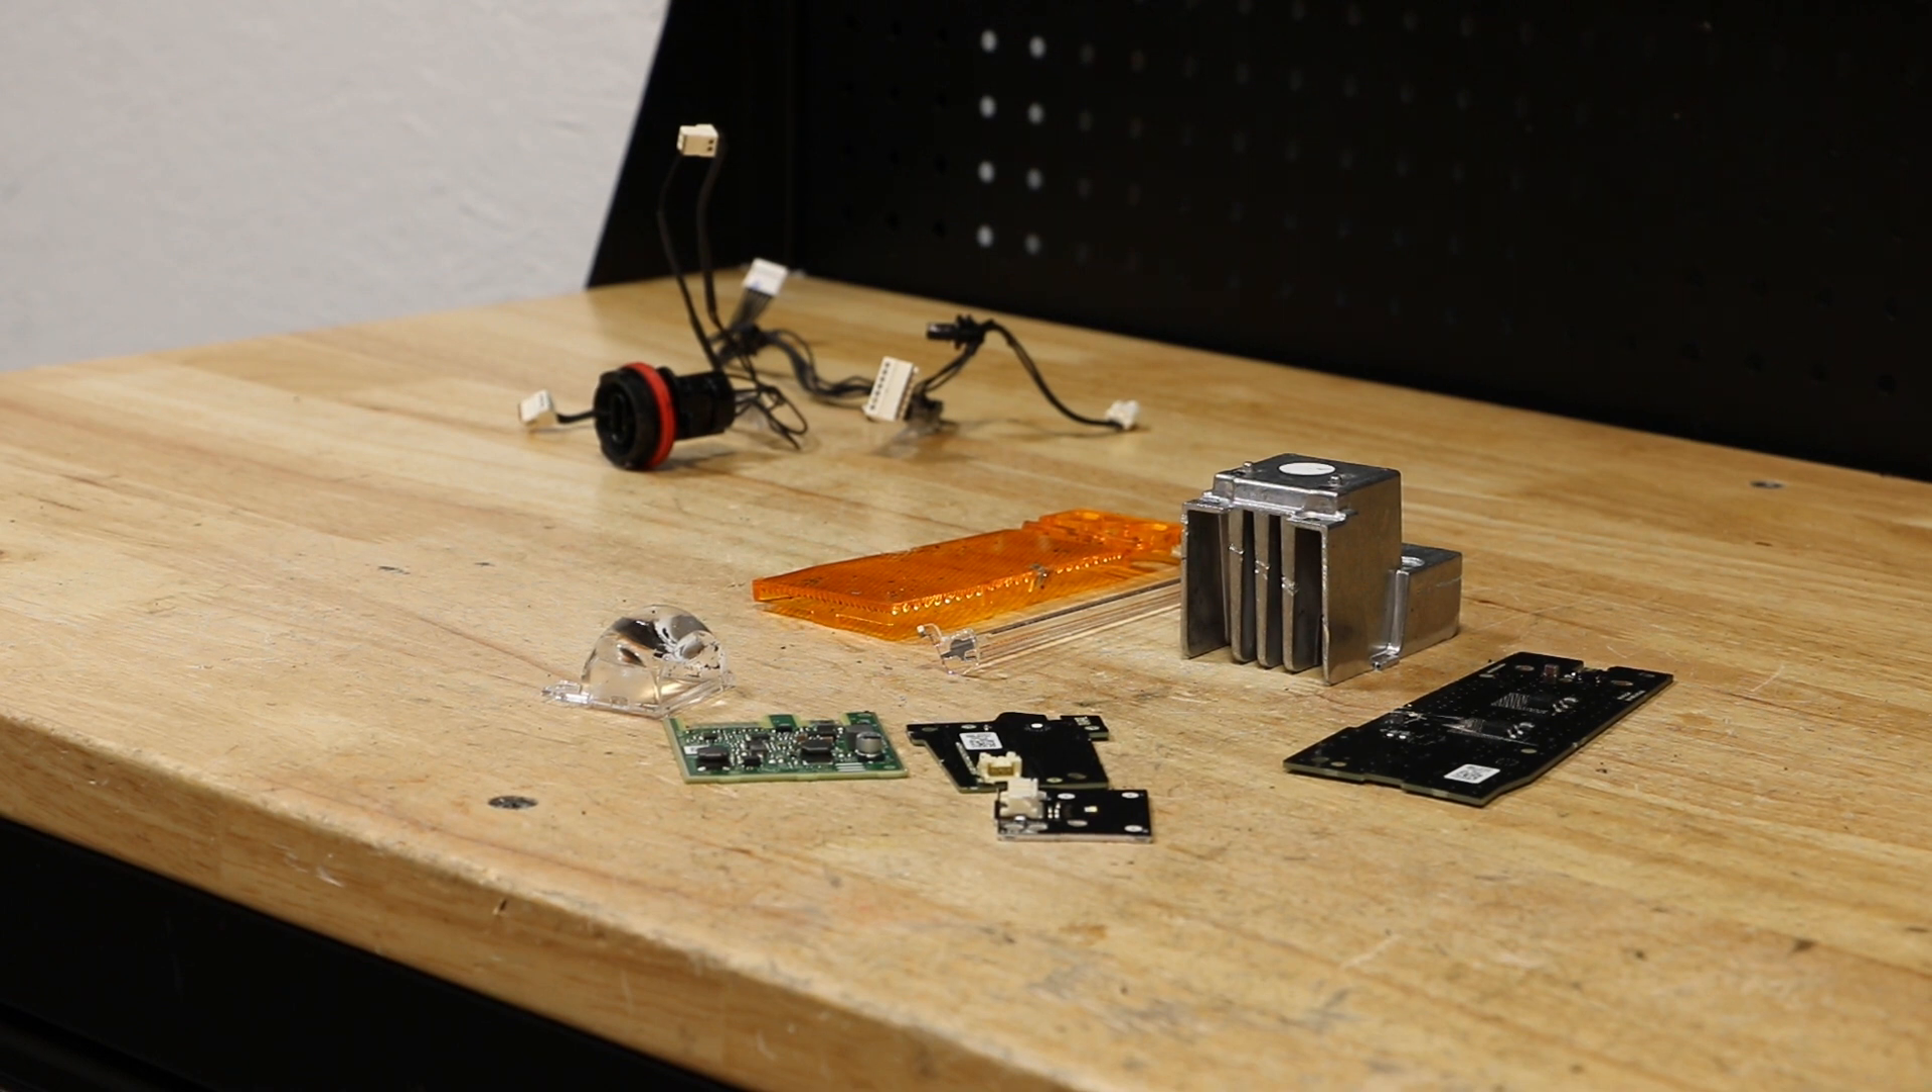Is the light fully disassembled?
Yes.